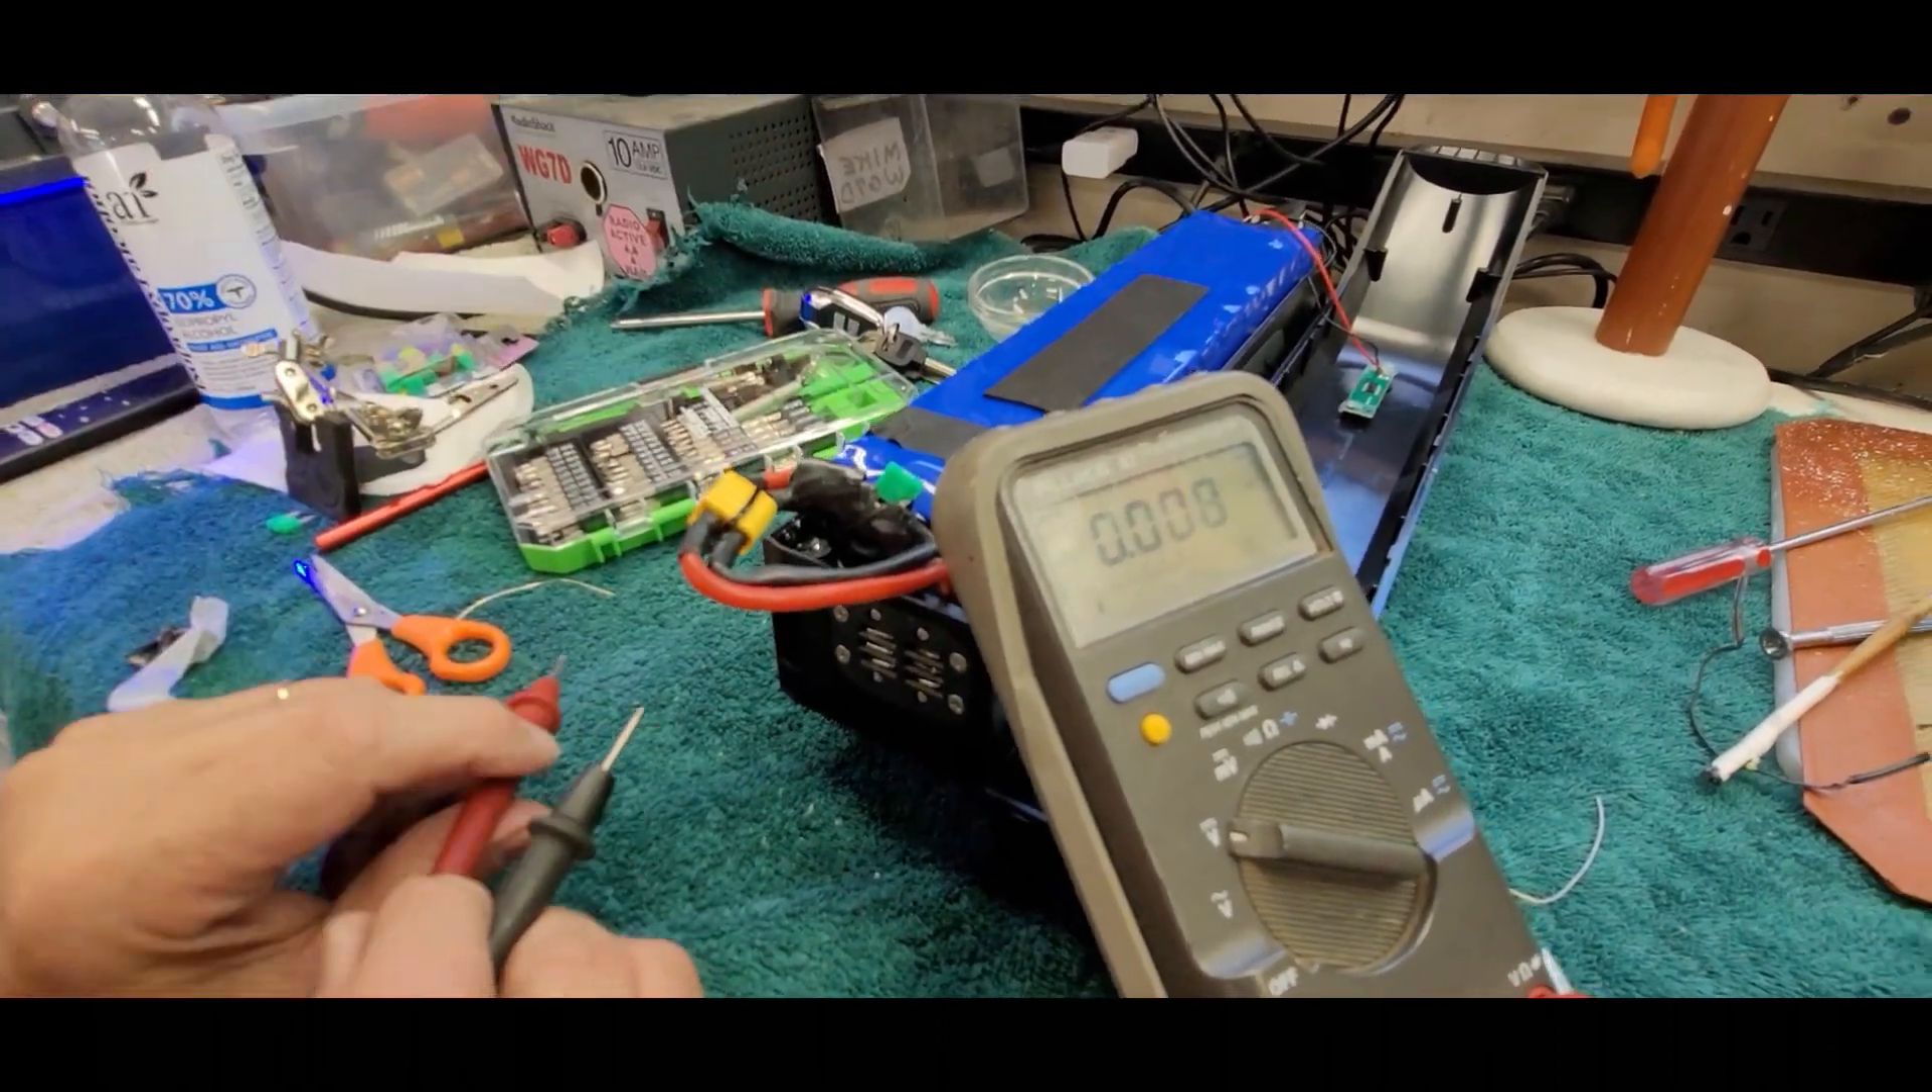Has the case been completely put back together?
No.